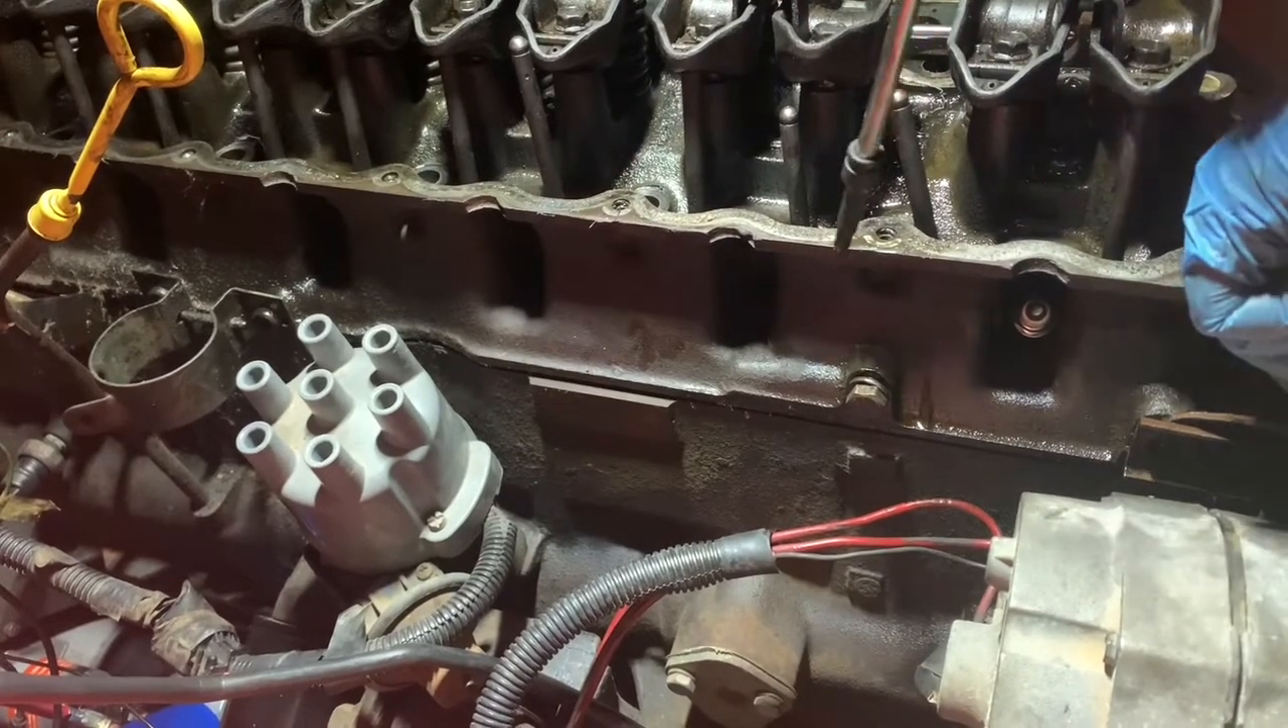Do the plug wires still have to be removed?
No.